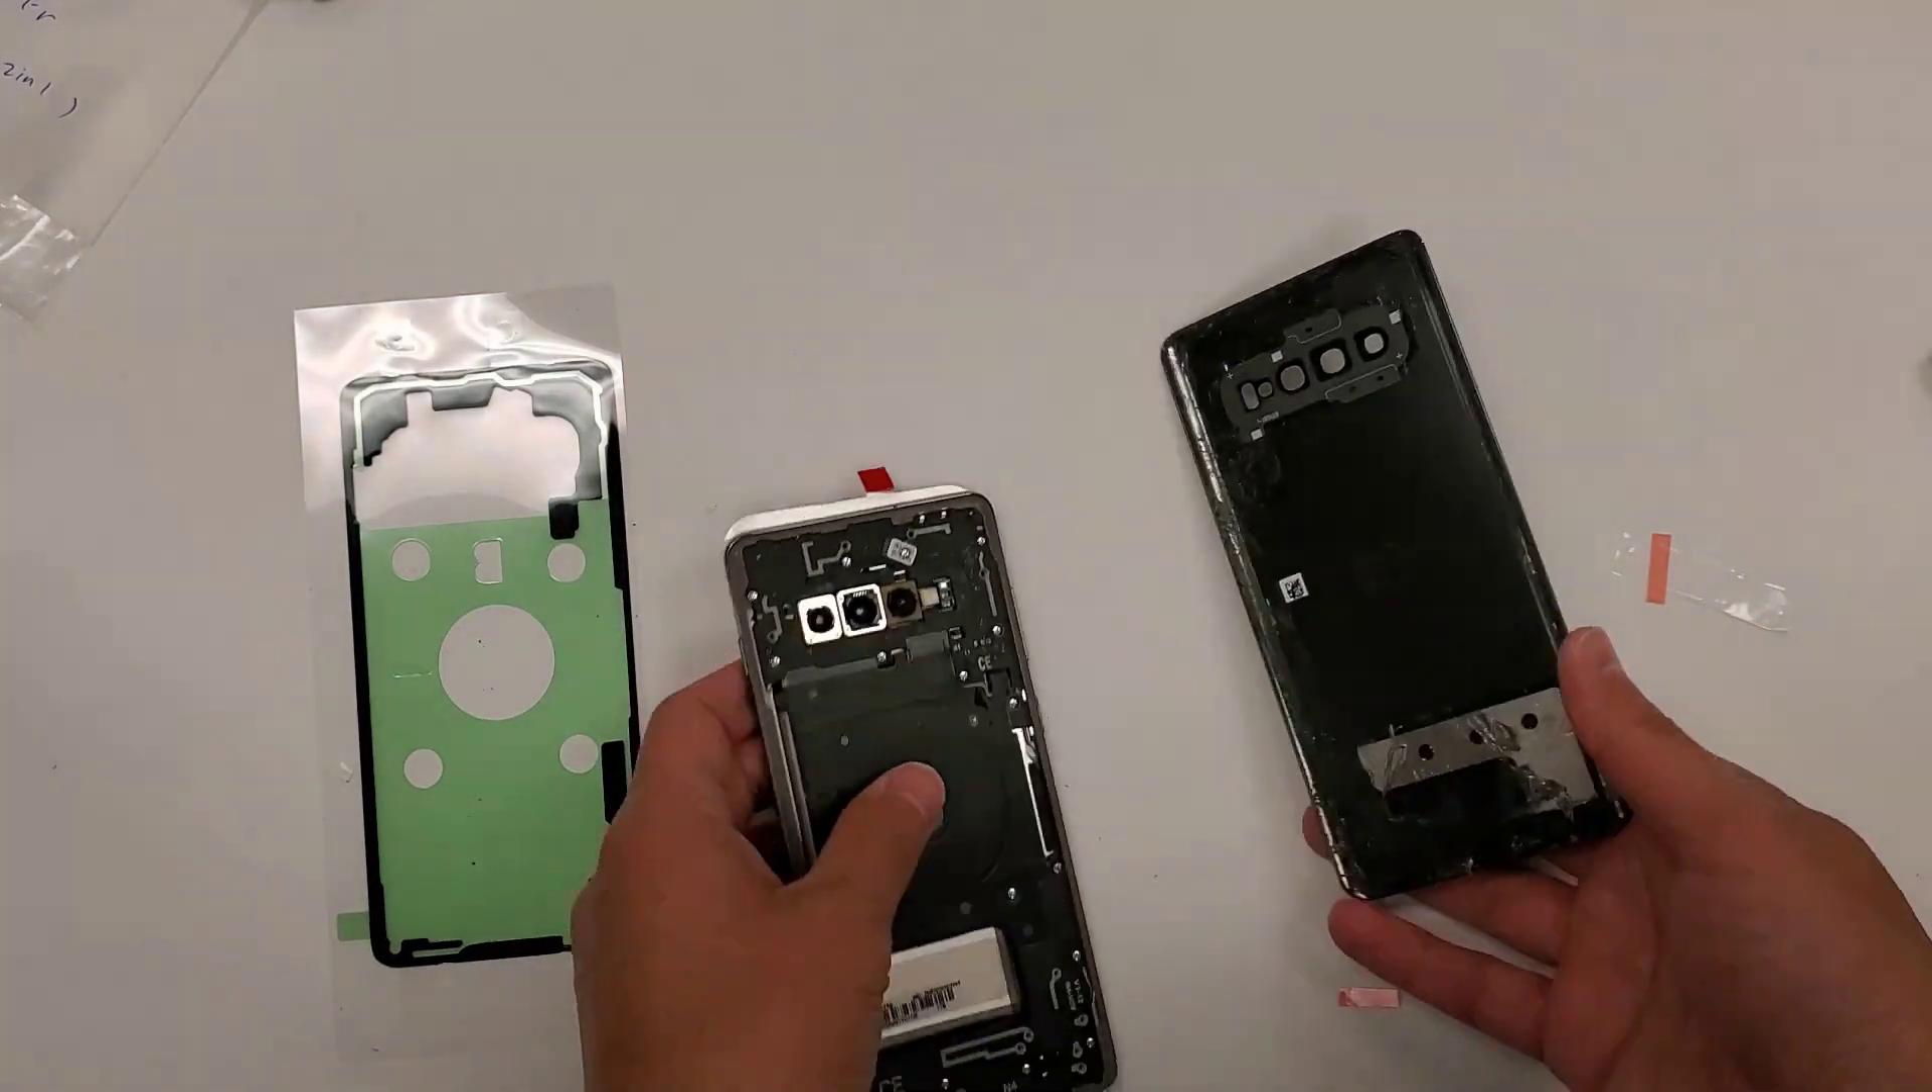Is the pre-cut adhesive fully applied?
No.